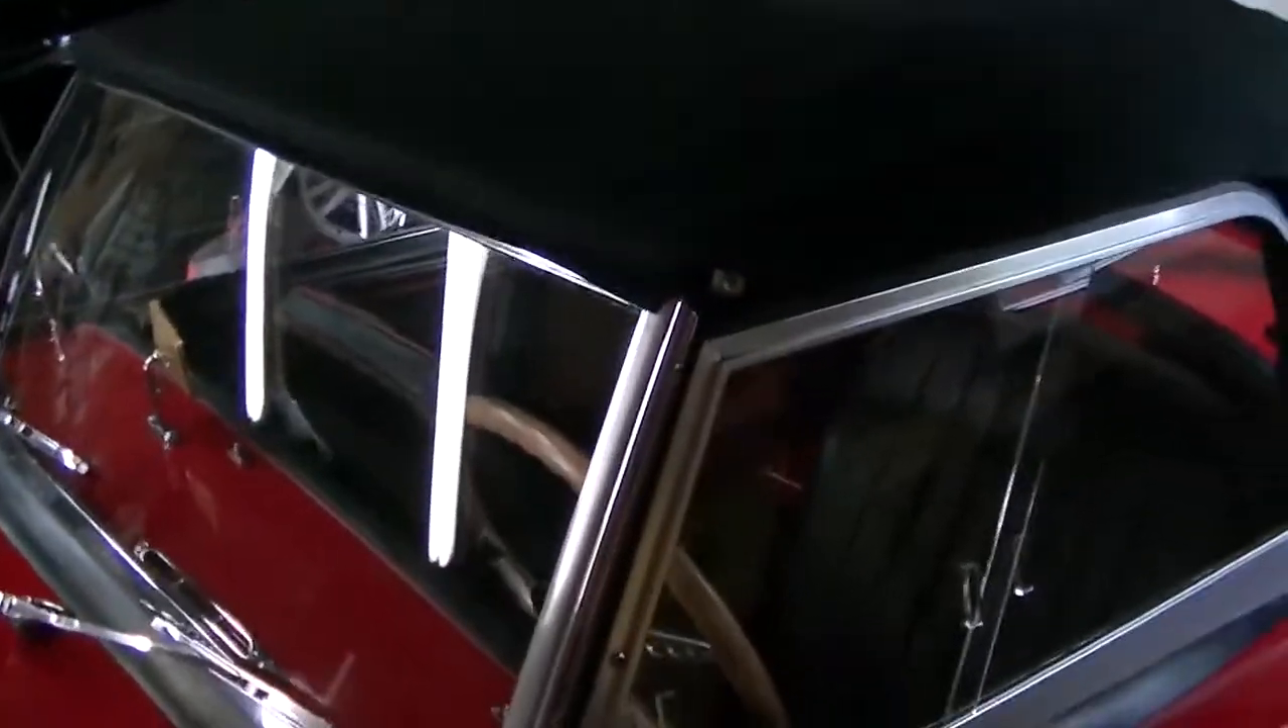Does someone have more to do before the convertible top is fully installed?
No.